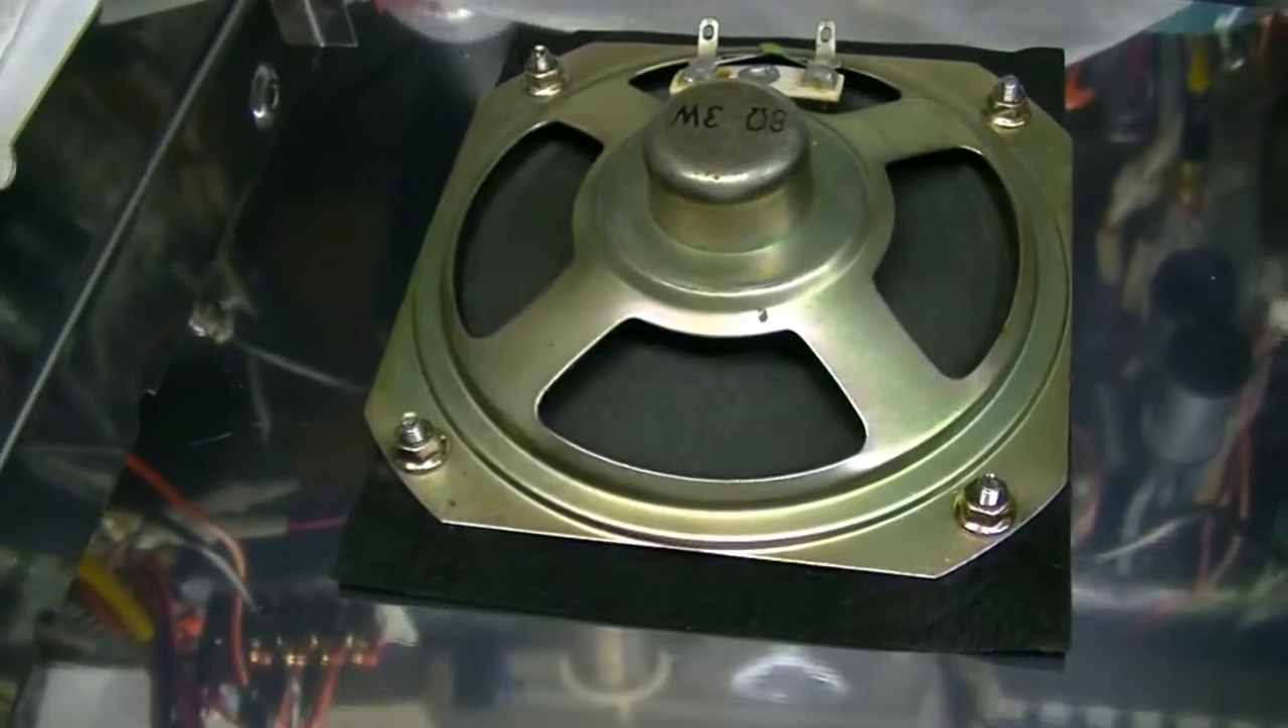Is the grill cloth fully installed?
Yes.